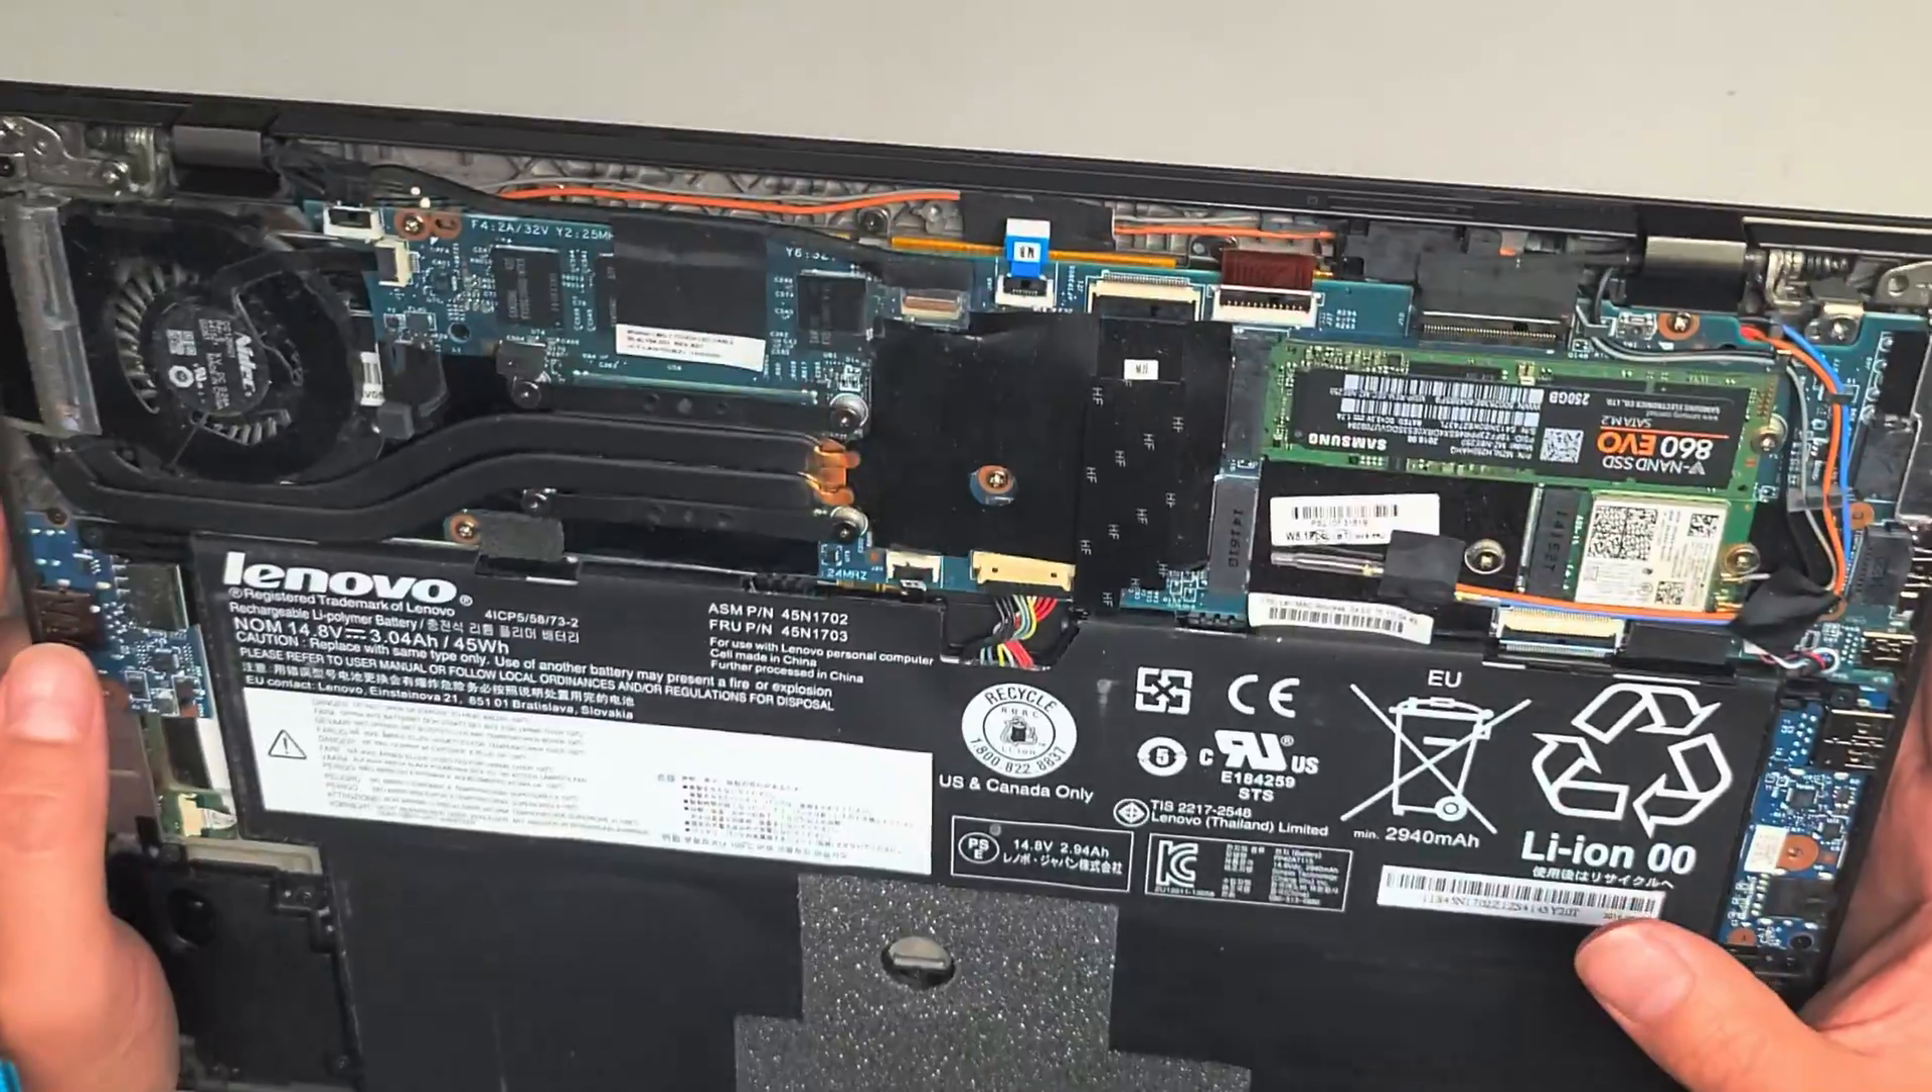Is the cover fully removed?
Yes.